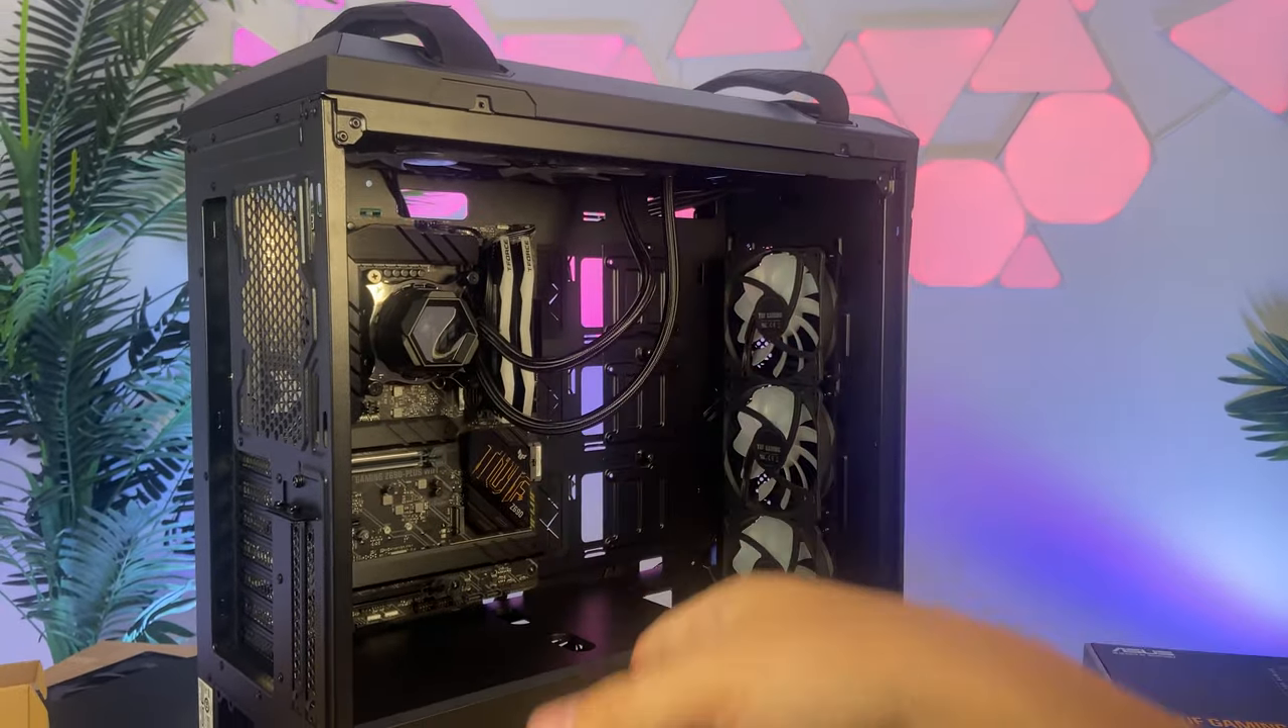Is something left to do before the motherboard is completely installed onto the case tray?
No.